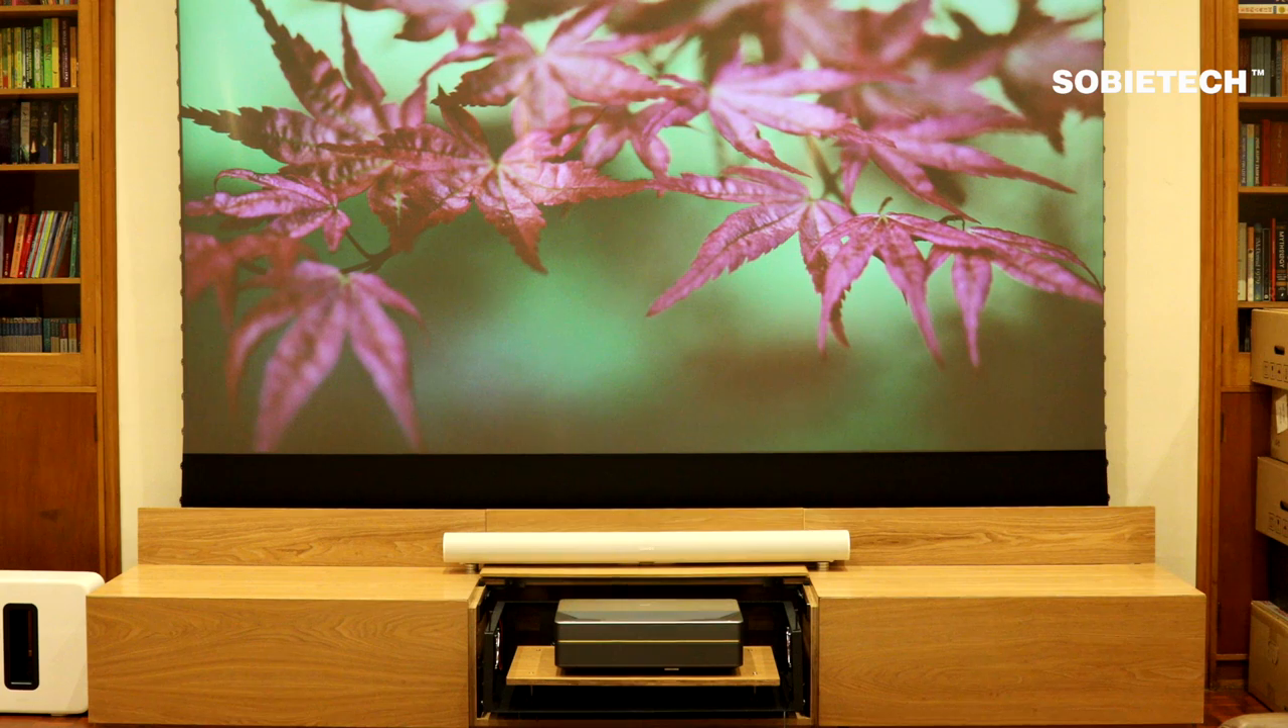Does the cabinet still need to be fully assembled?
No.